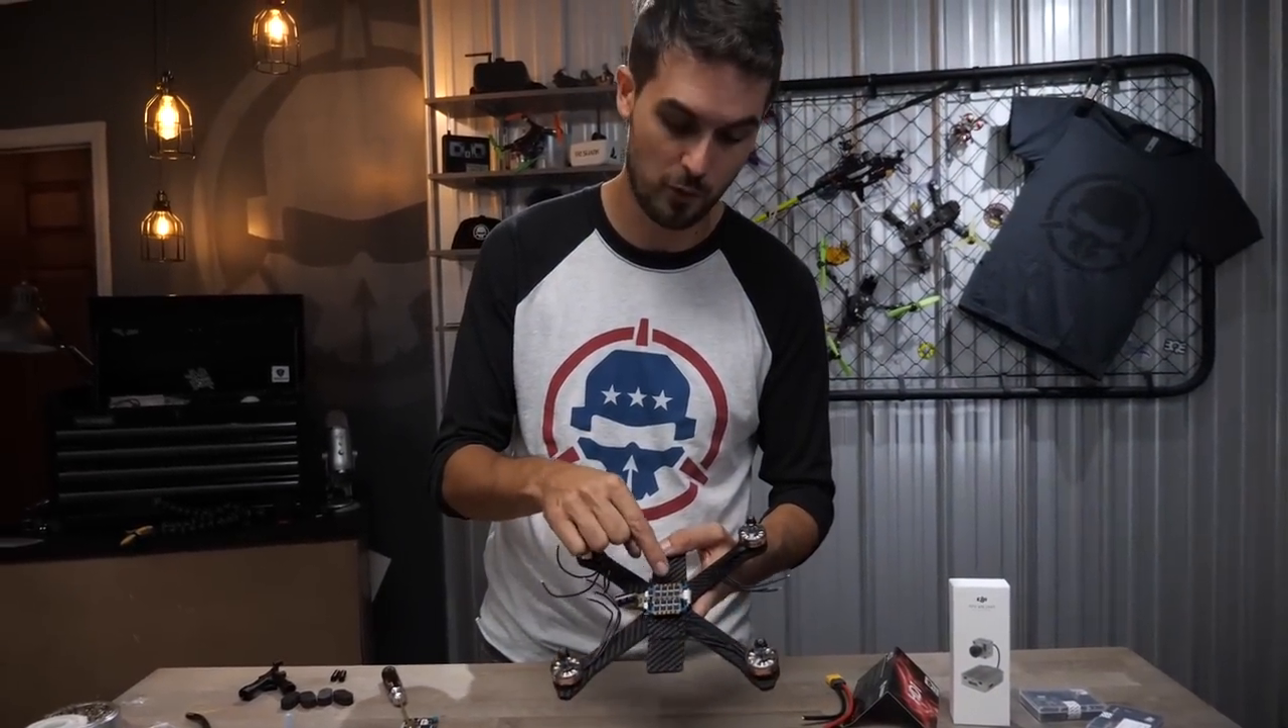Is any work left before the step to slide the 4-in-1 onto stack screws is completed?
No.